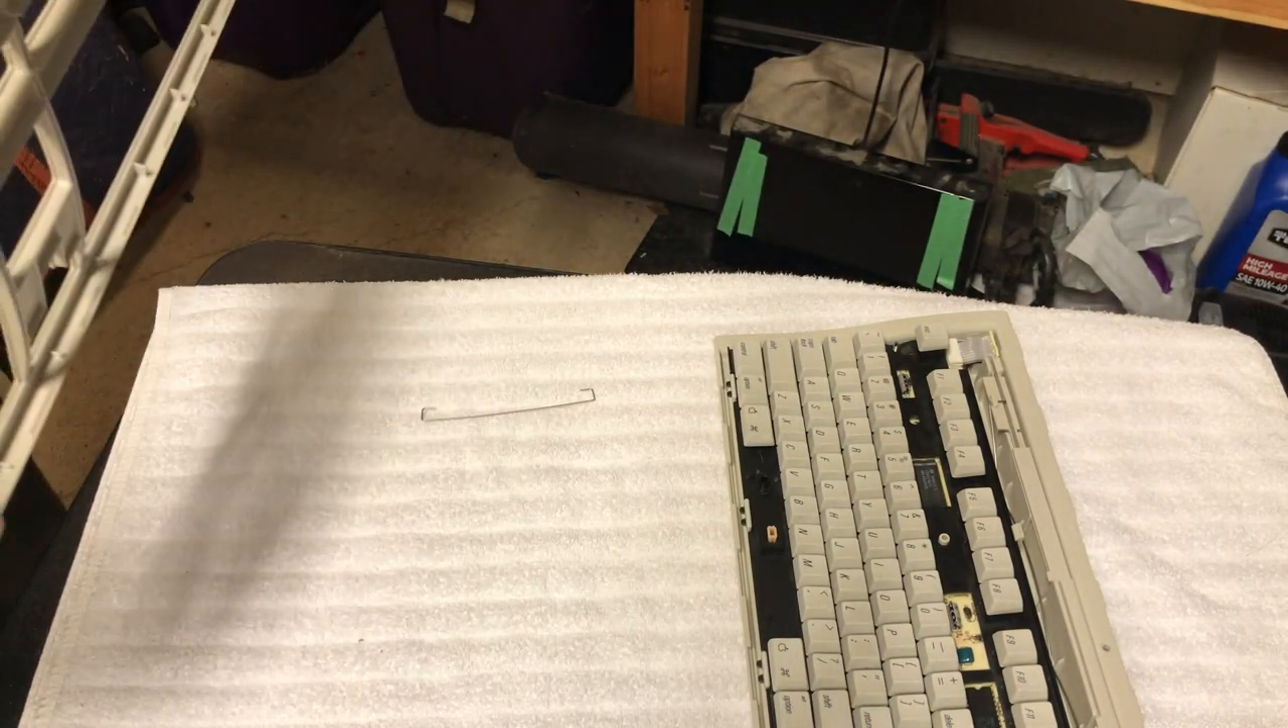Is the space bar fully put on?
No.